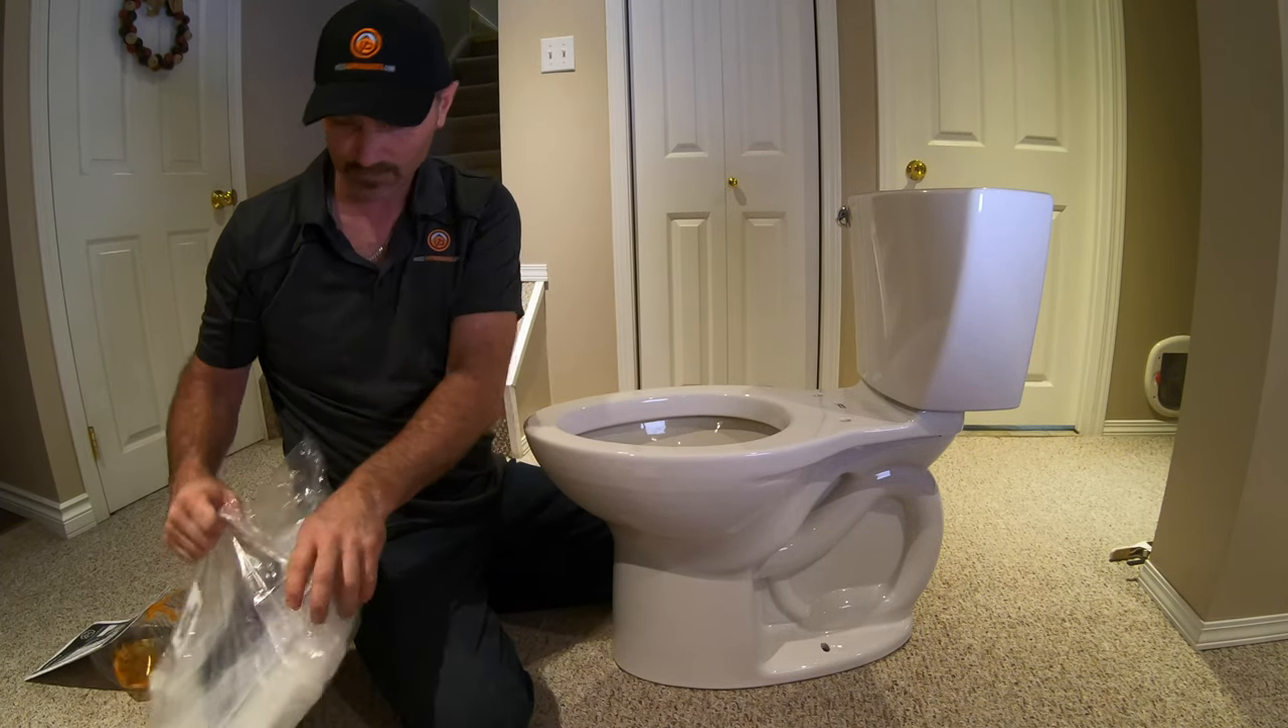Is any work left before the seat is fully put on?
Yes.